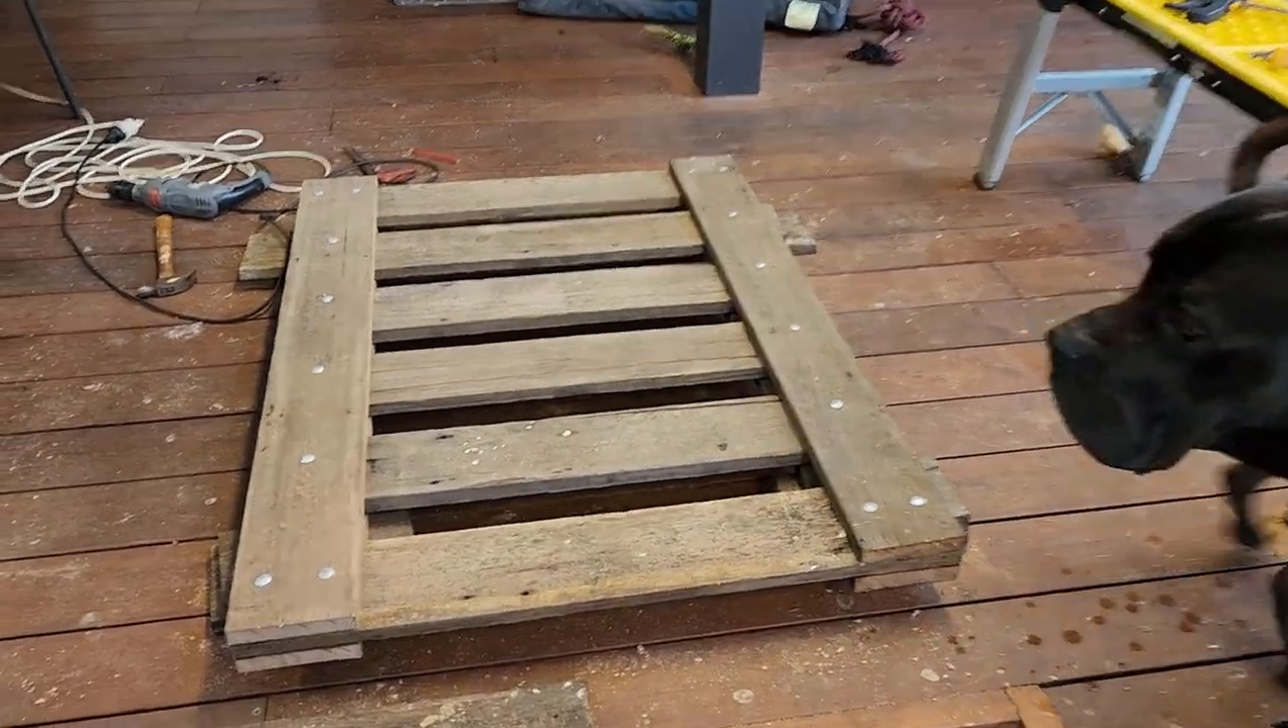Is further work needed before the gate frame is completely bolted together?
No.